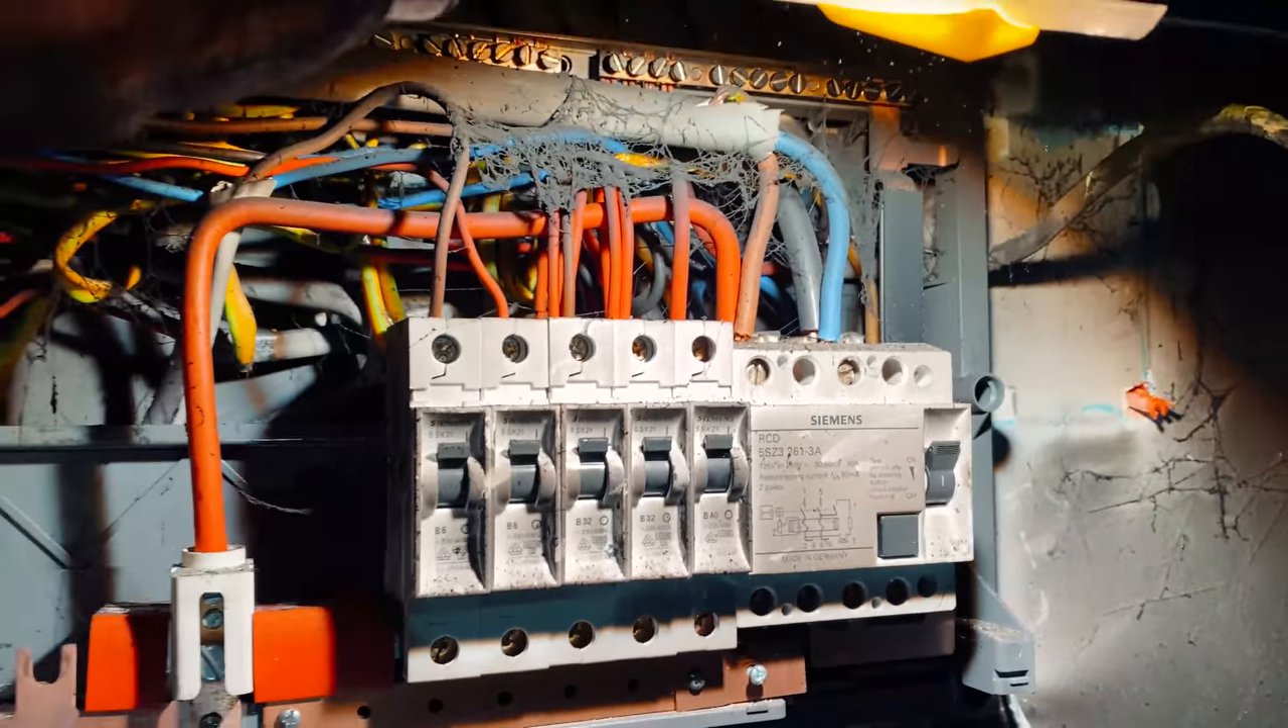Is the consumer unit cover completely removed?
Yes.